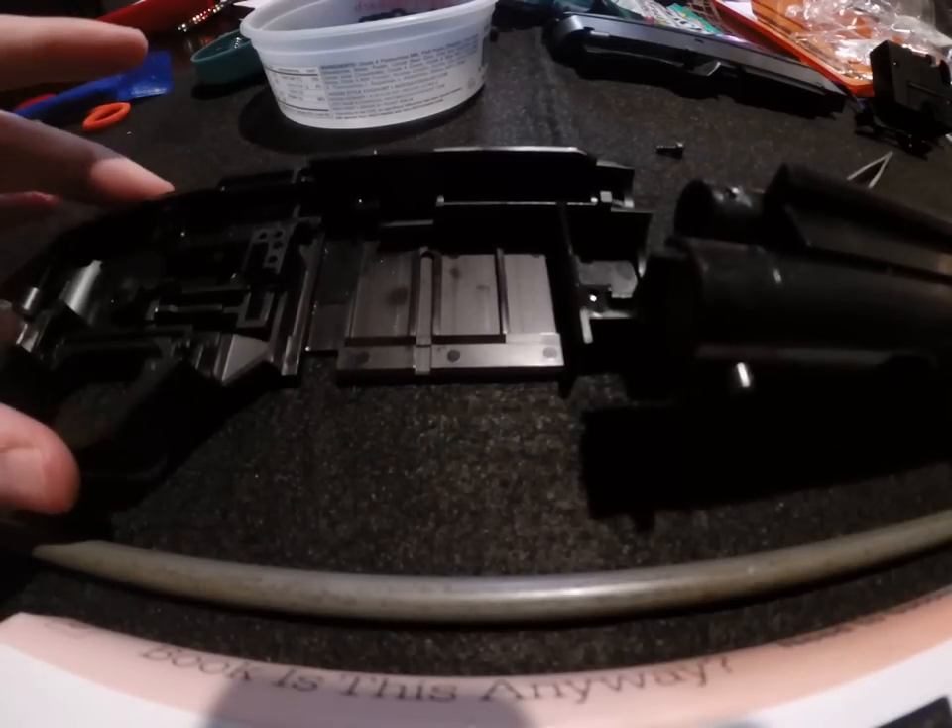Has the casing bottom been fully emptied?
Yes.